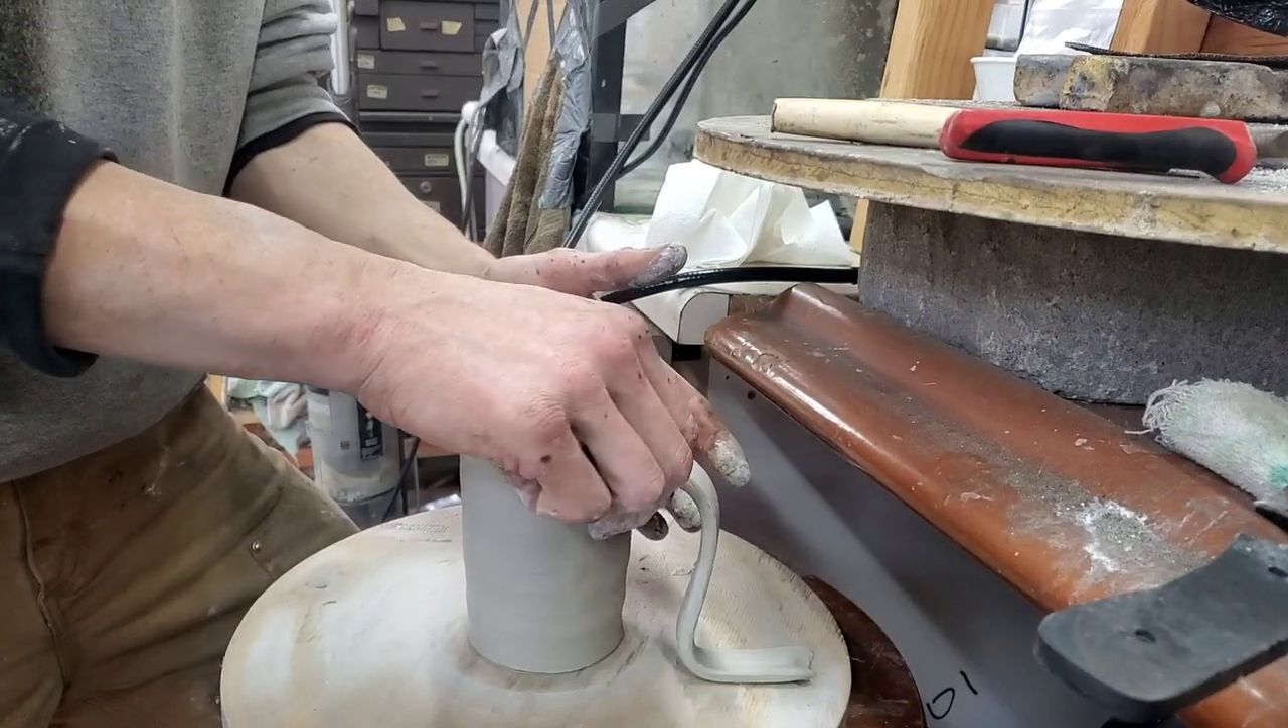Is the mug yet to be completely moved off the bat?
Yes.